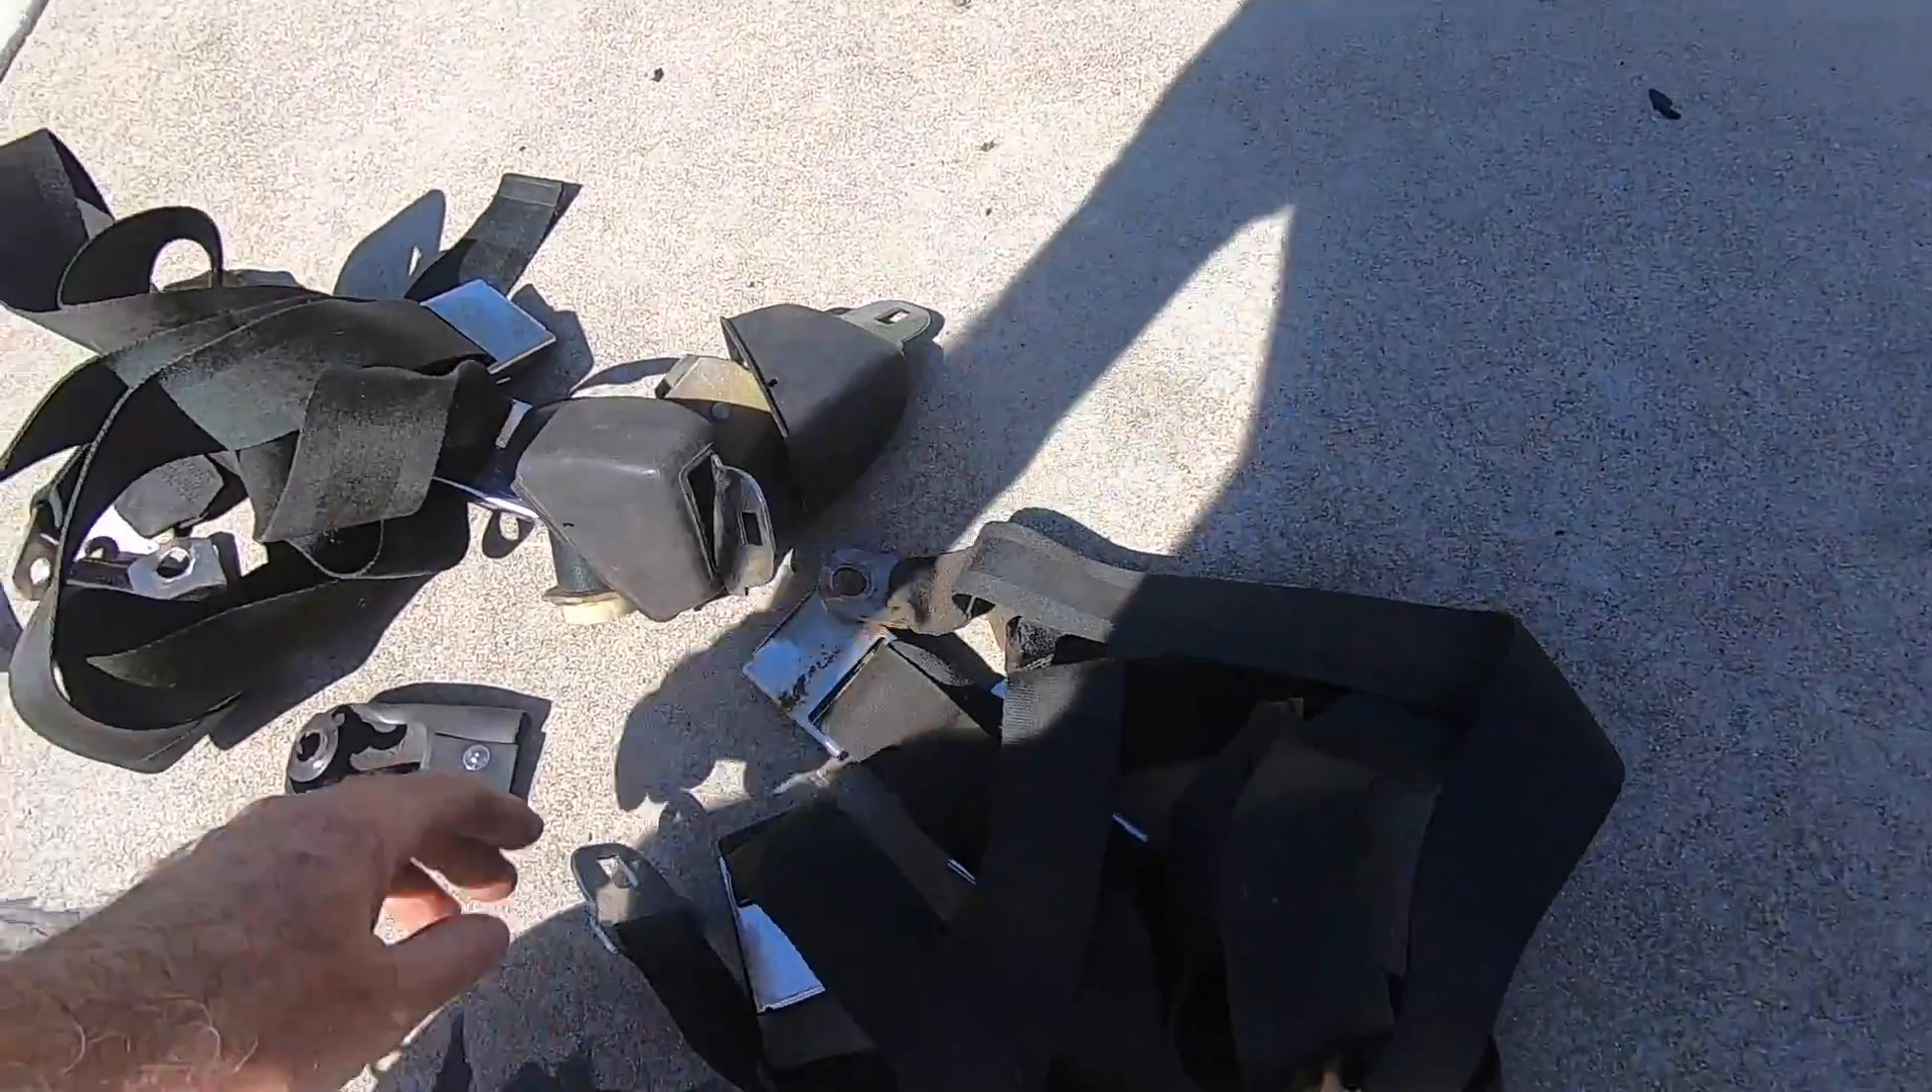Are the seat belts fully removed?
Yes.